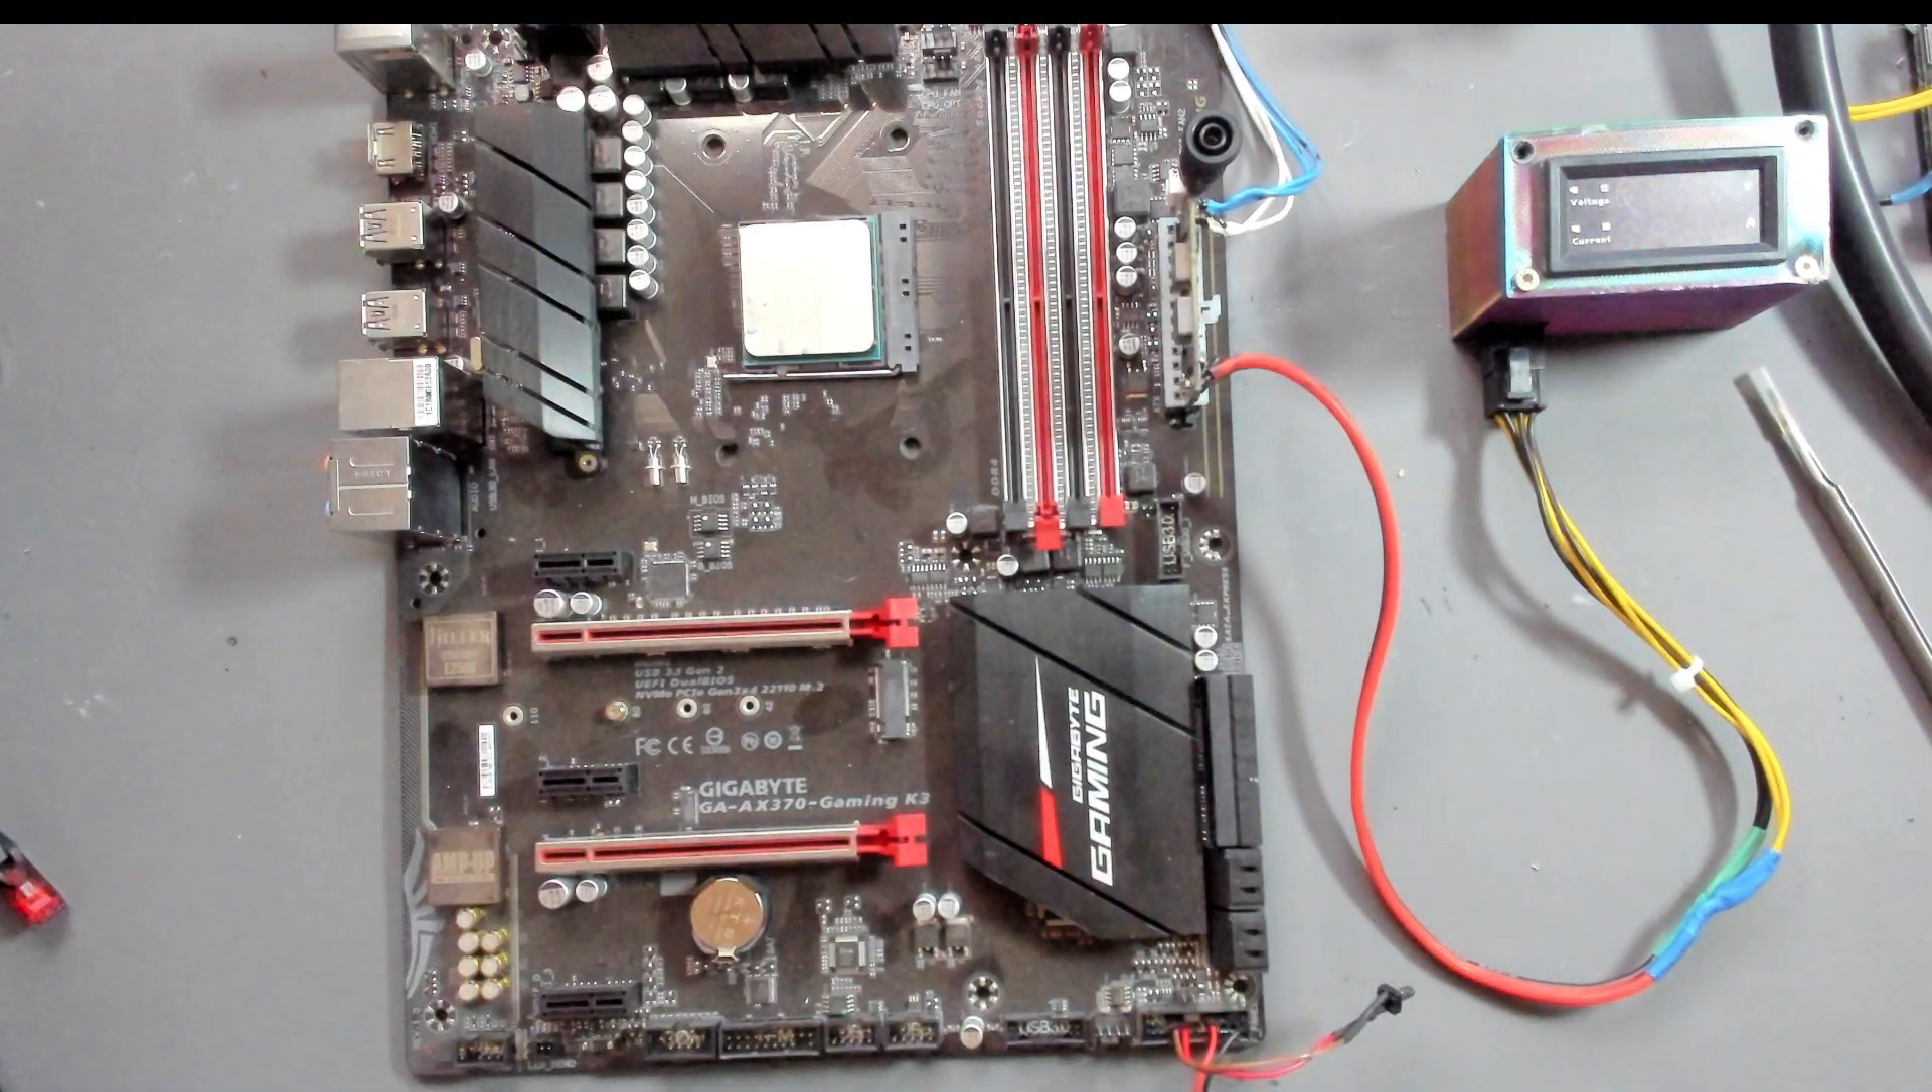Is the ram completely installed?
No.